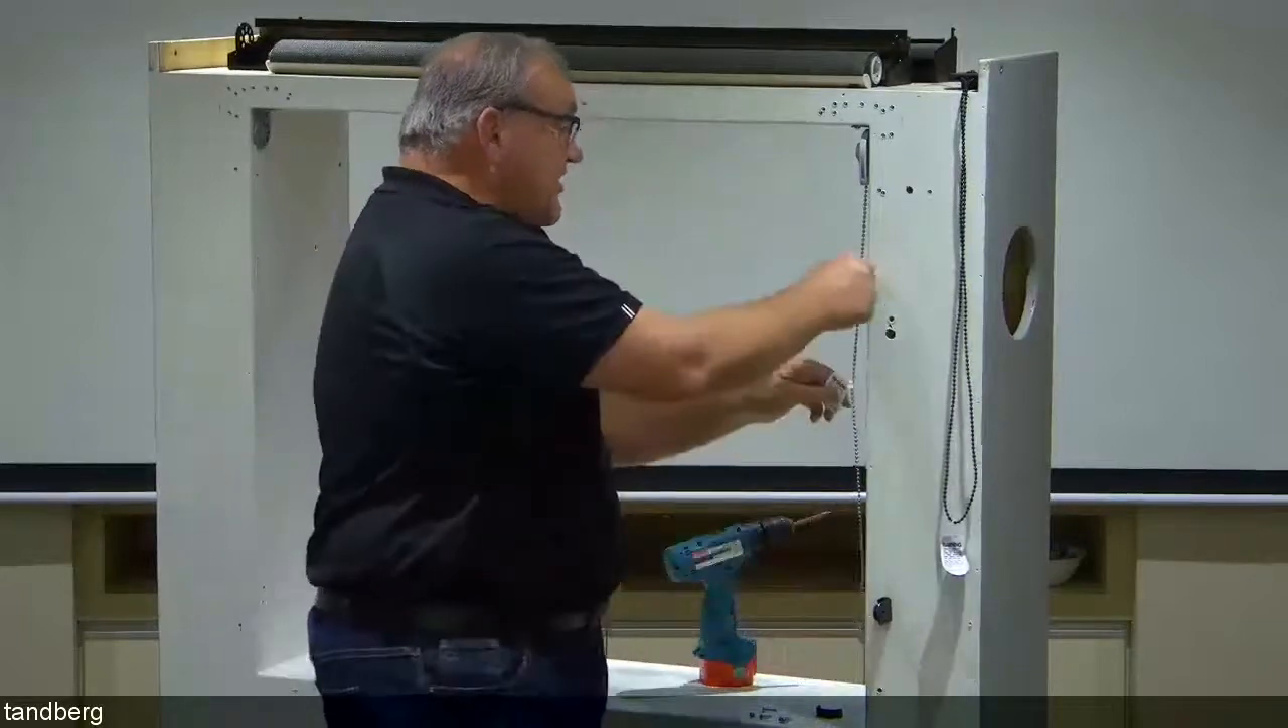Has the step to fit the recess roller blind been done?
No.